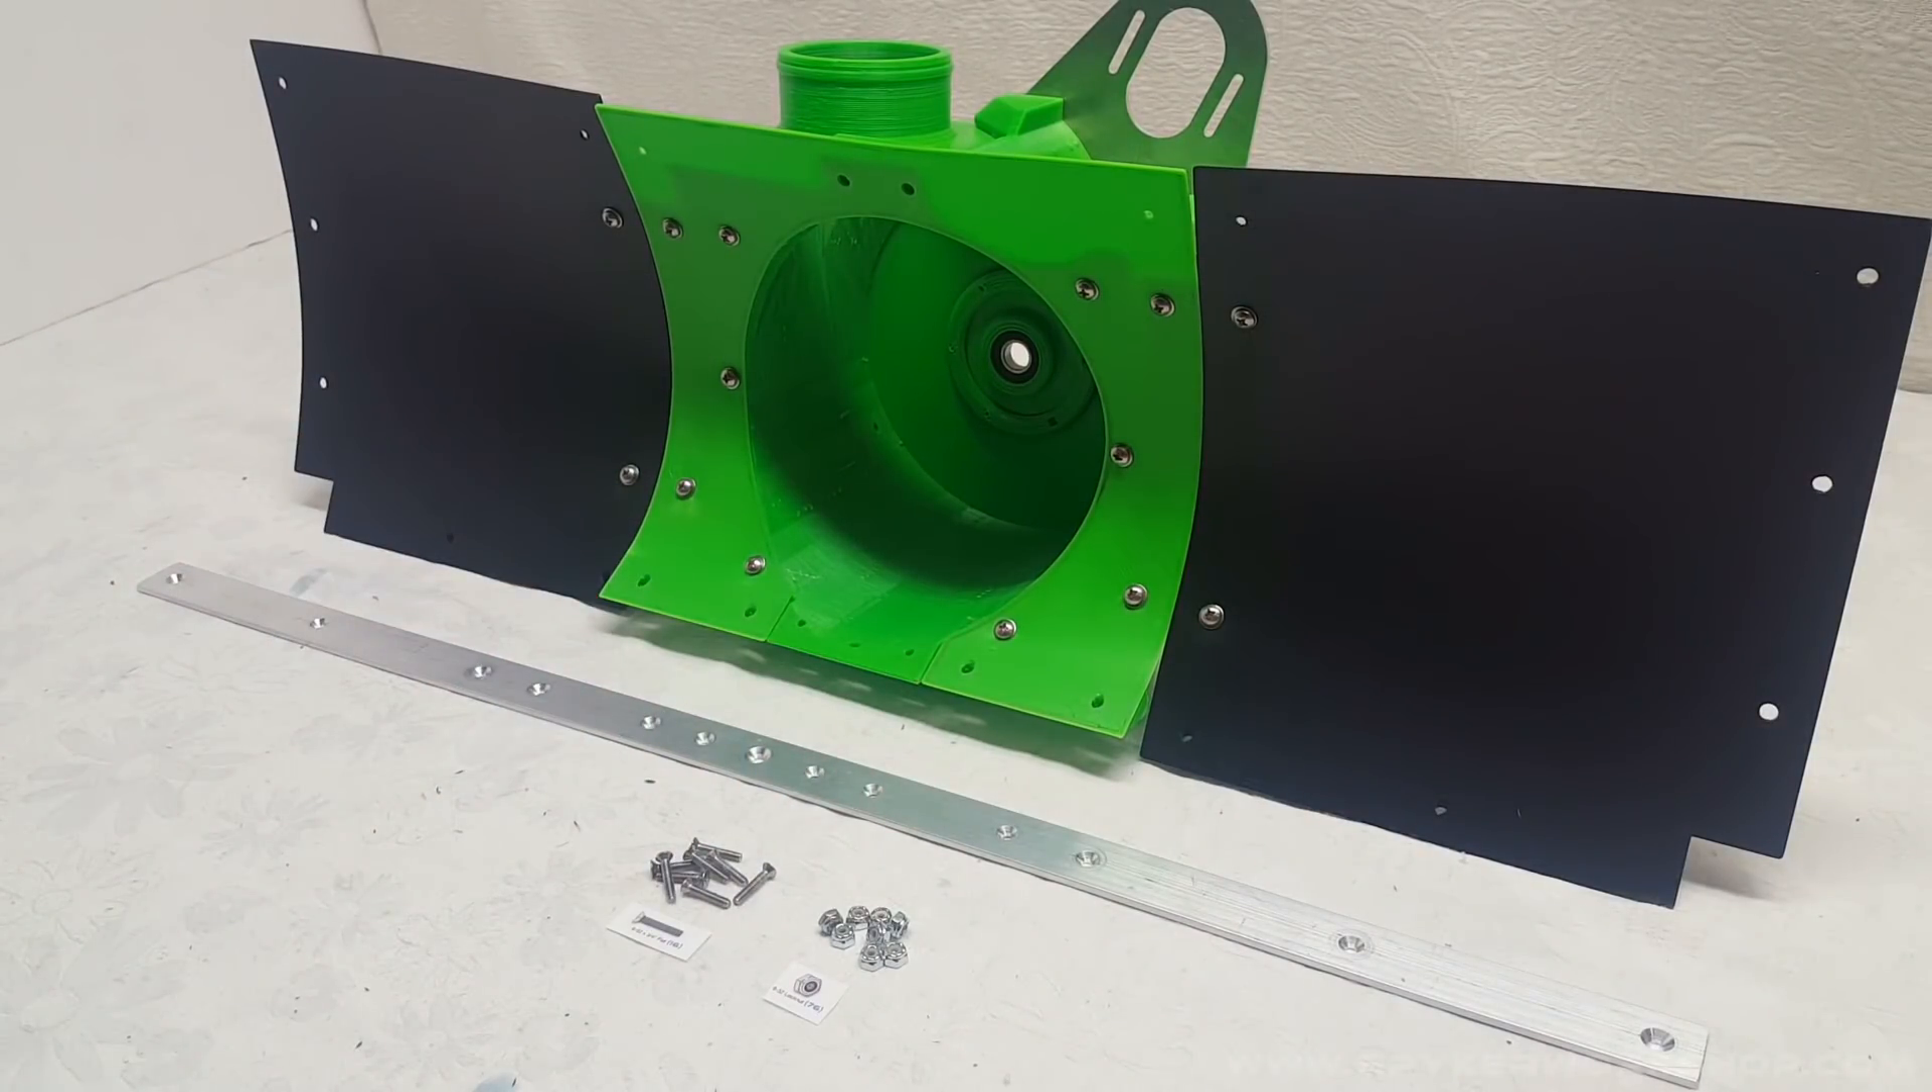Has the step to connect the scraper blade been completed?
No.